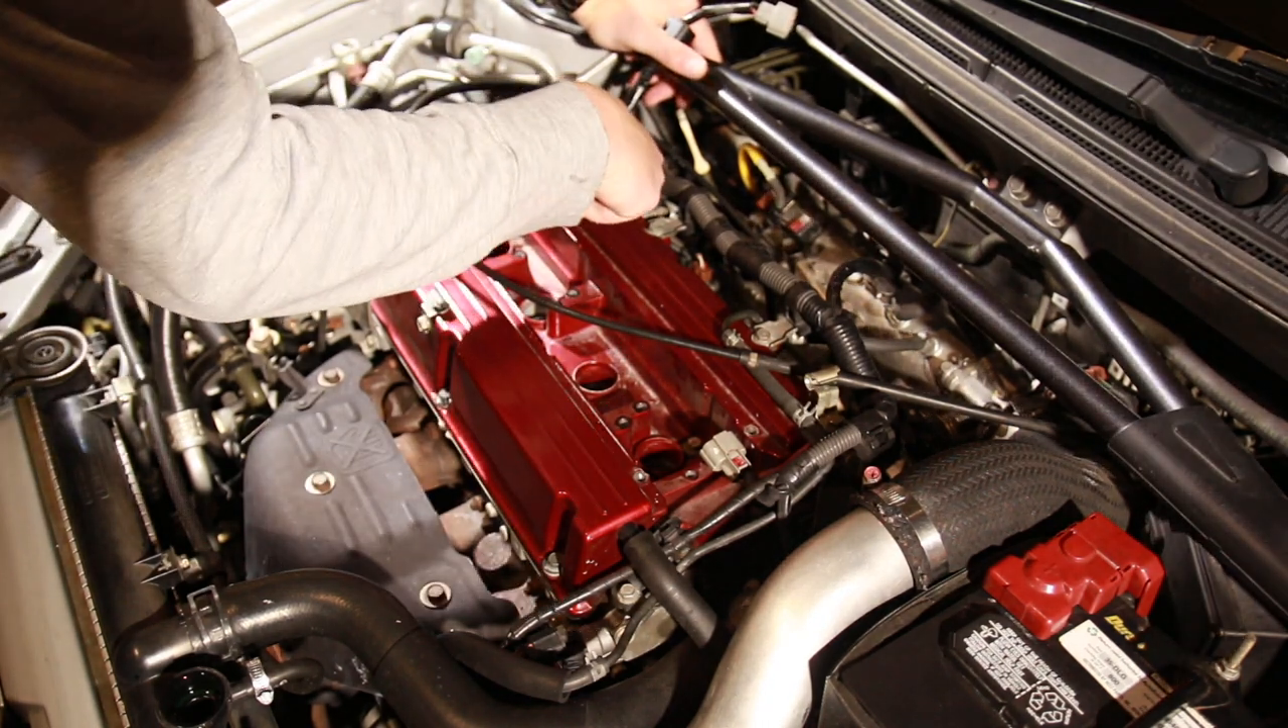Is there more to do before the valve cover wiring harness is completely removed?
Yes.